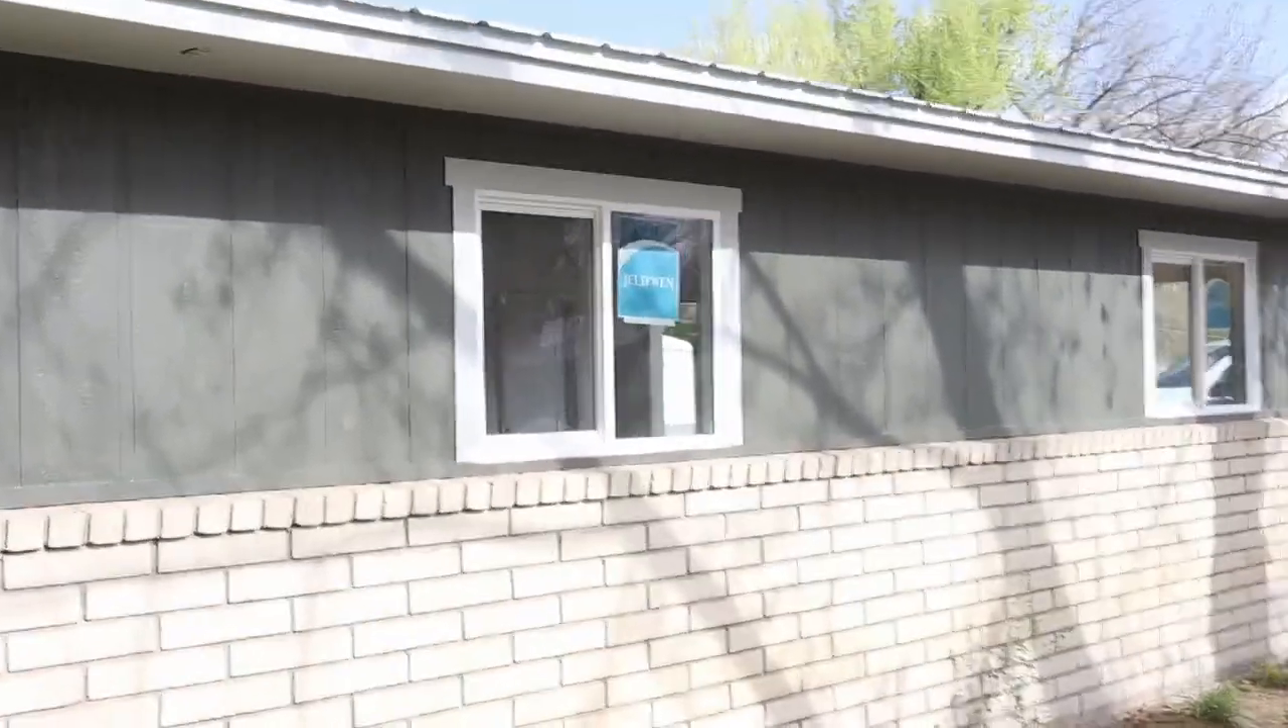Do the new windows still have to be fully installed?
No.